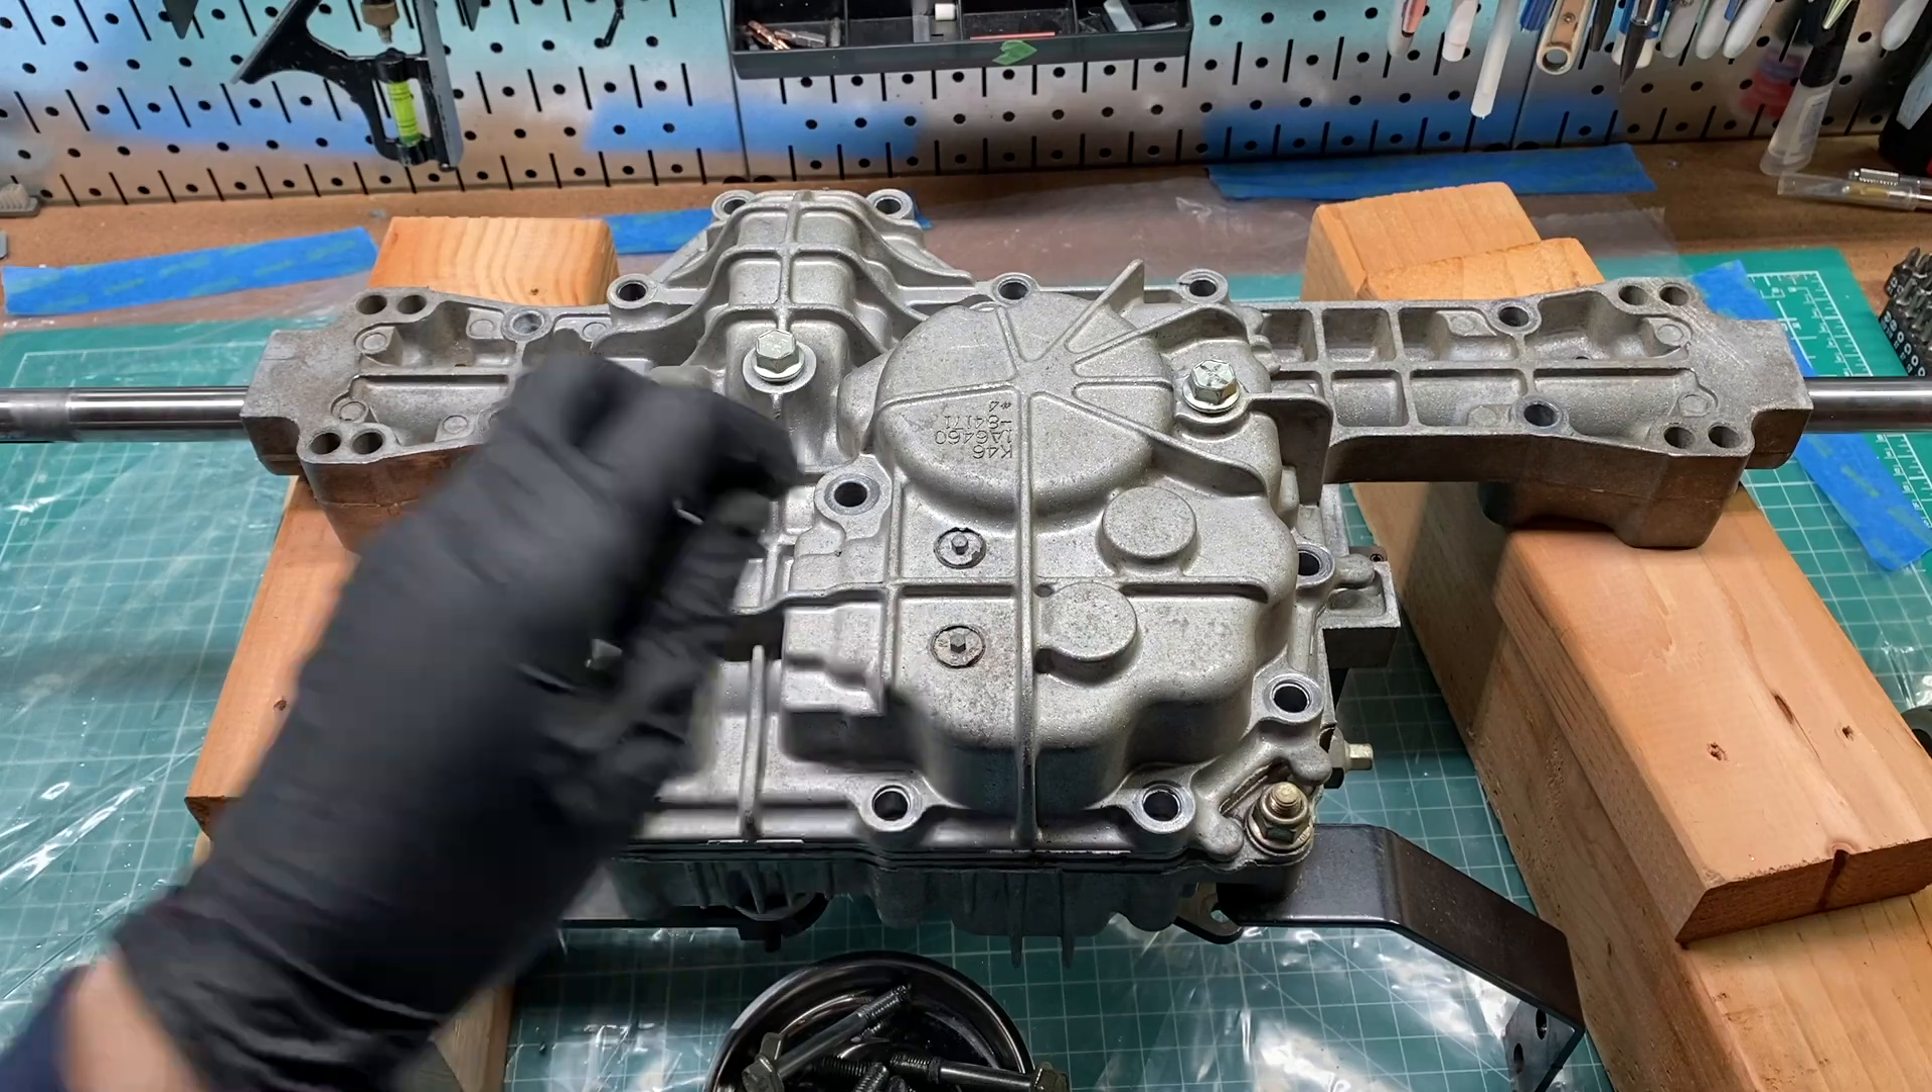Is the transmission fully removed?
Yes.